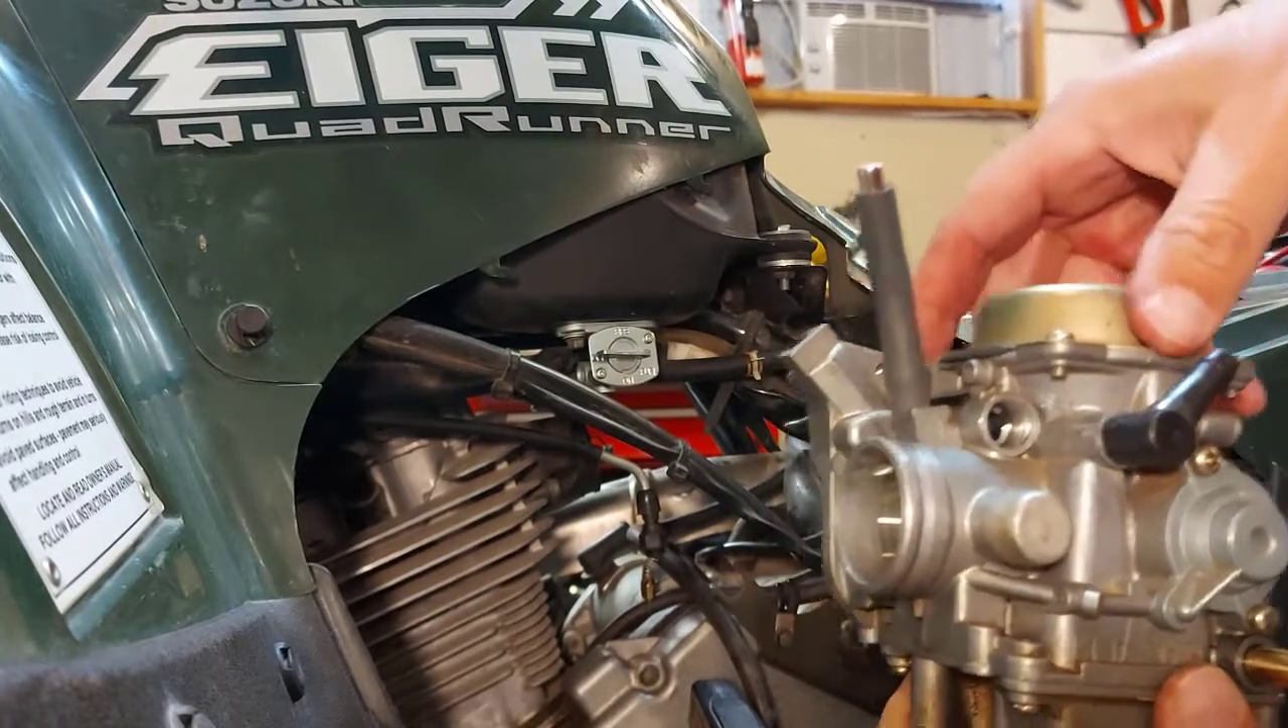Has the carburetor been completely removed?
Yes.